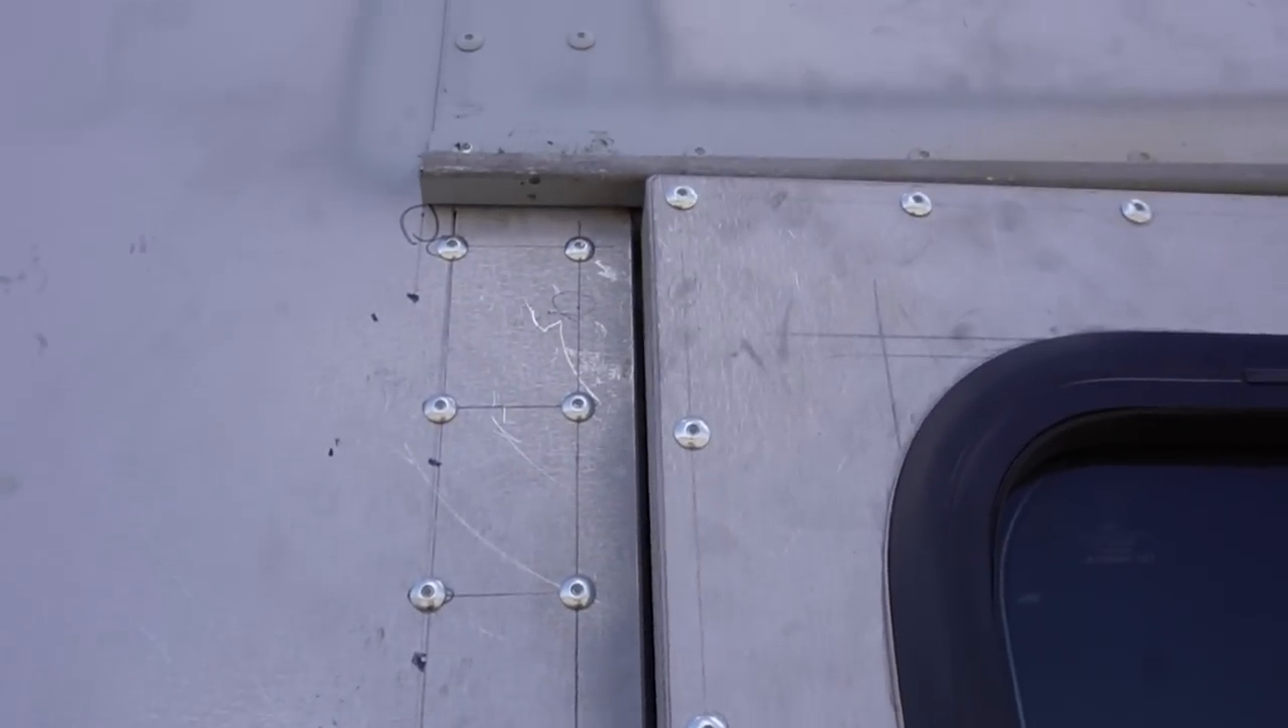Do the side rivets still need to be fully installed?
No.